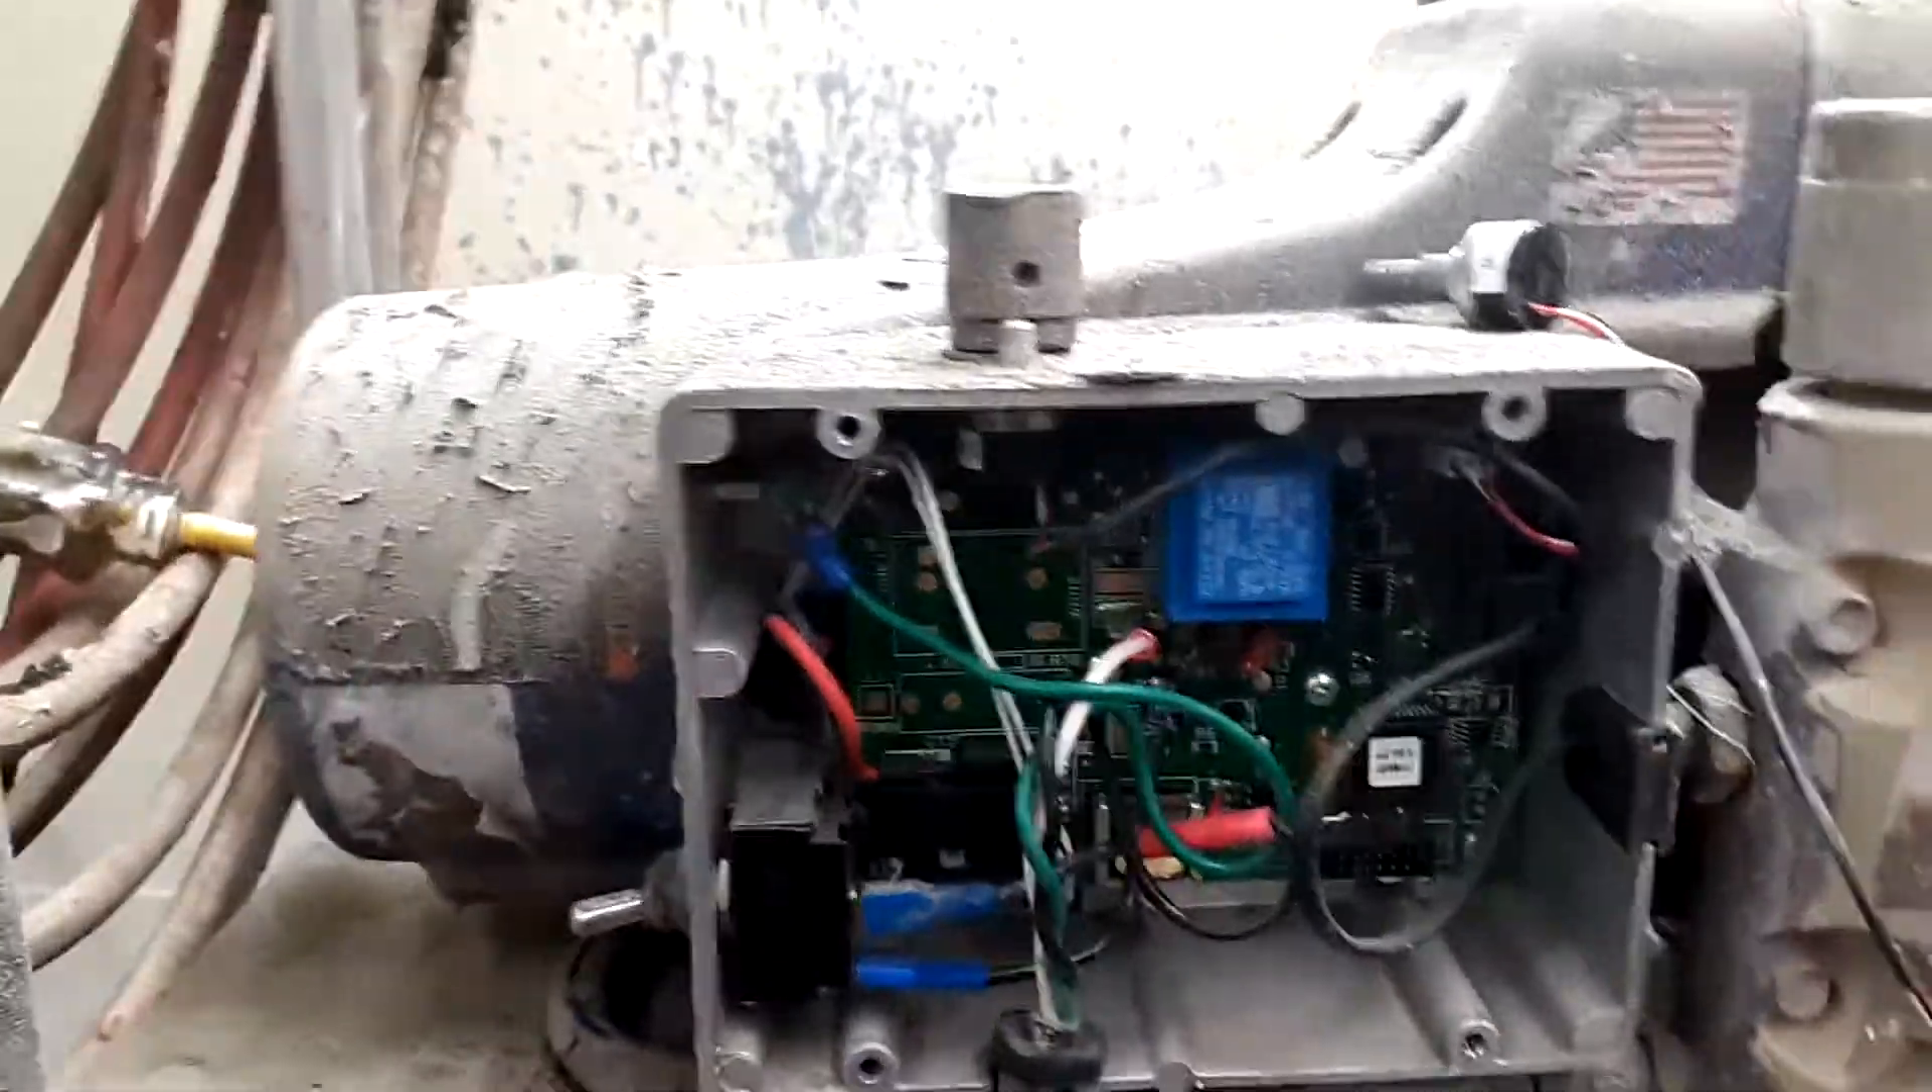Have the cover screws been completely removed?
Yes.